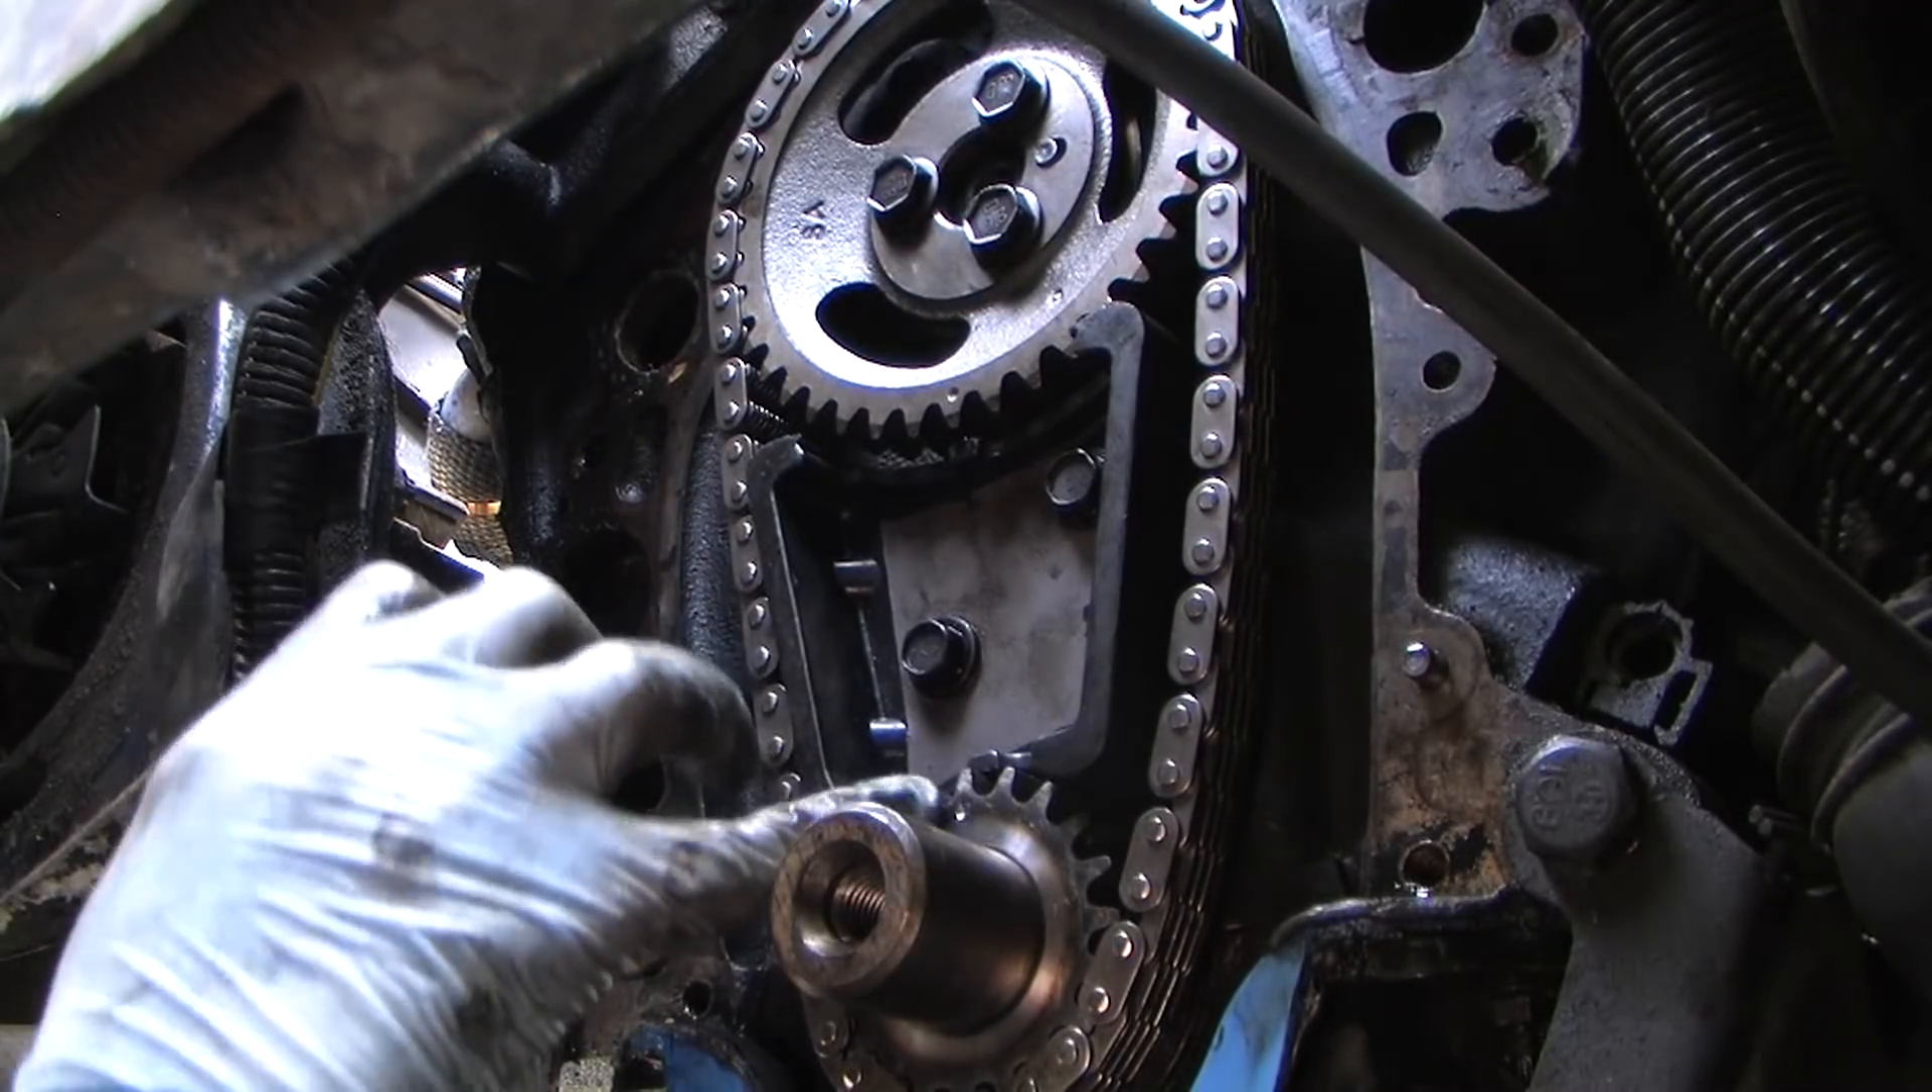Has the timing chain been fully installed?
Yes.